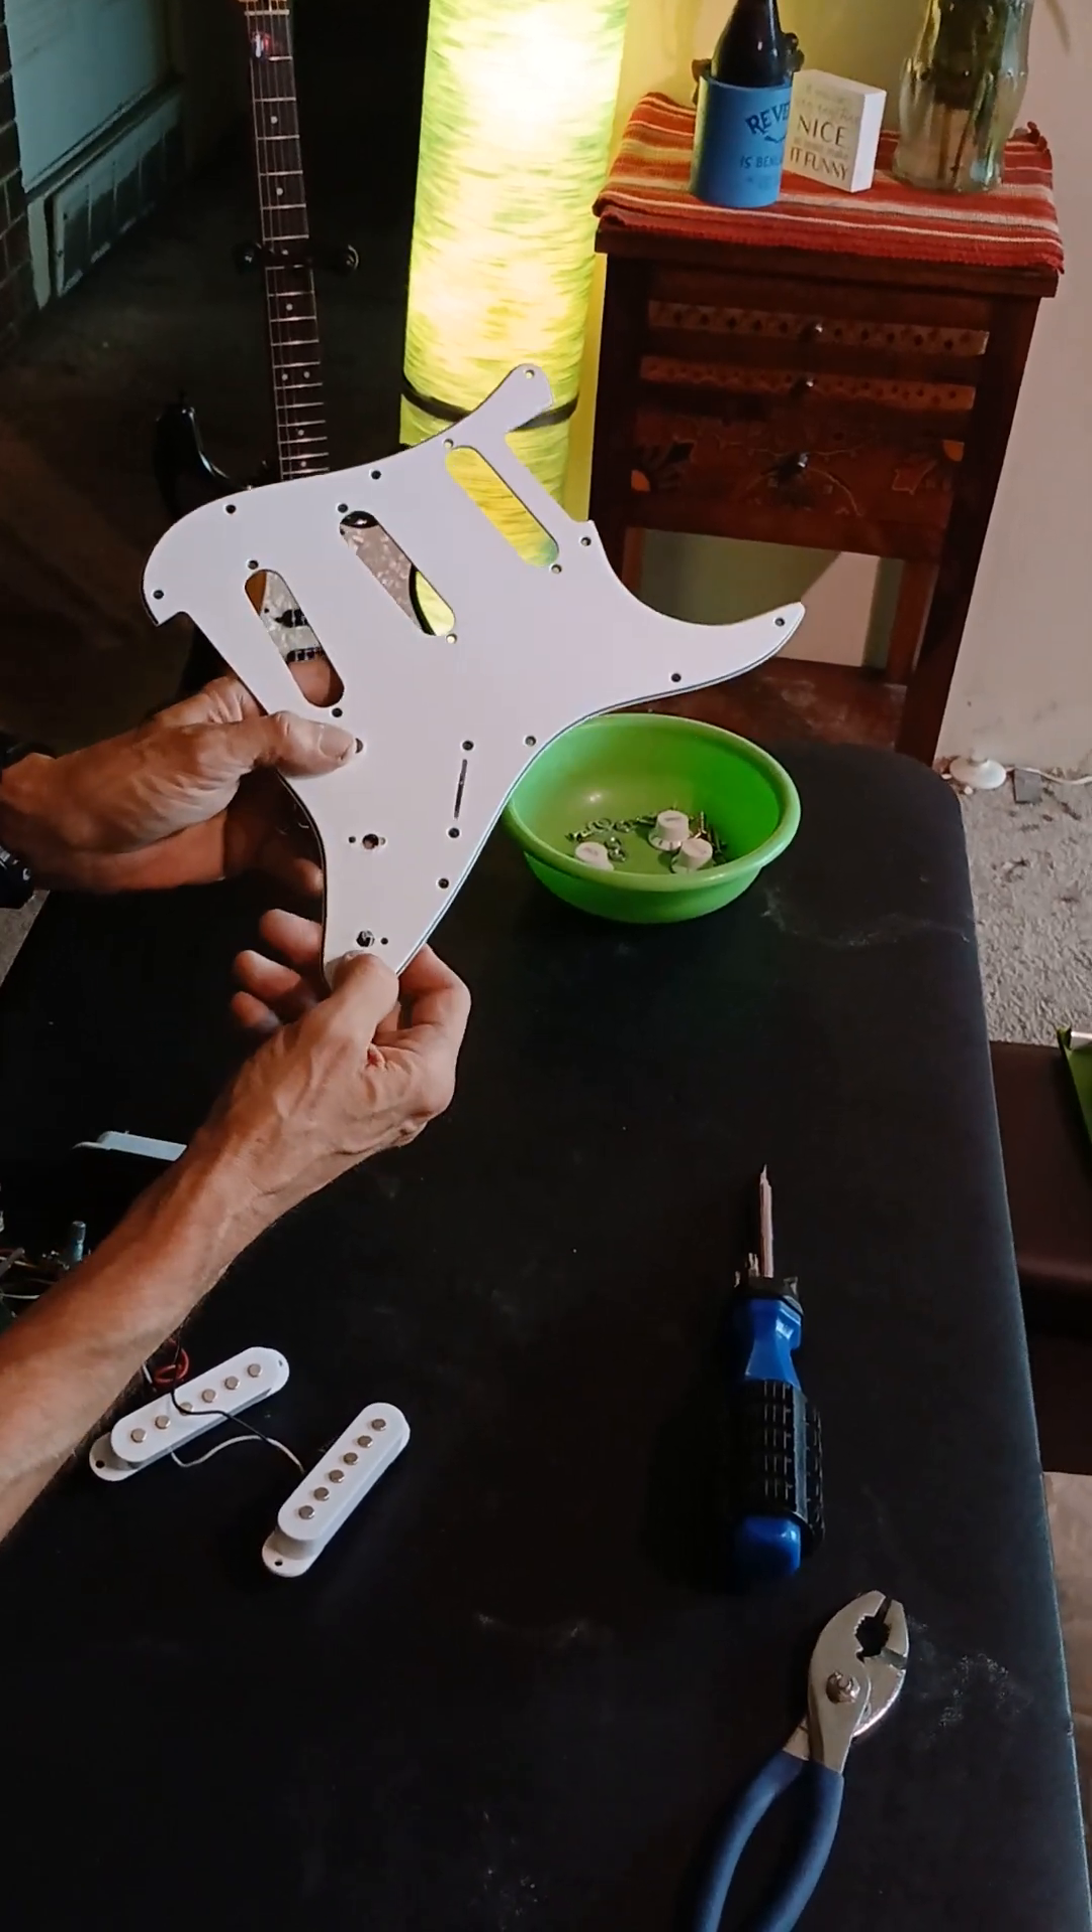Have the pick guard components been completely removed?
Yes.